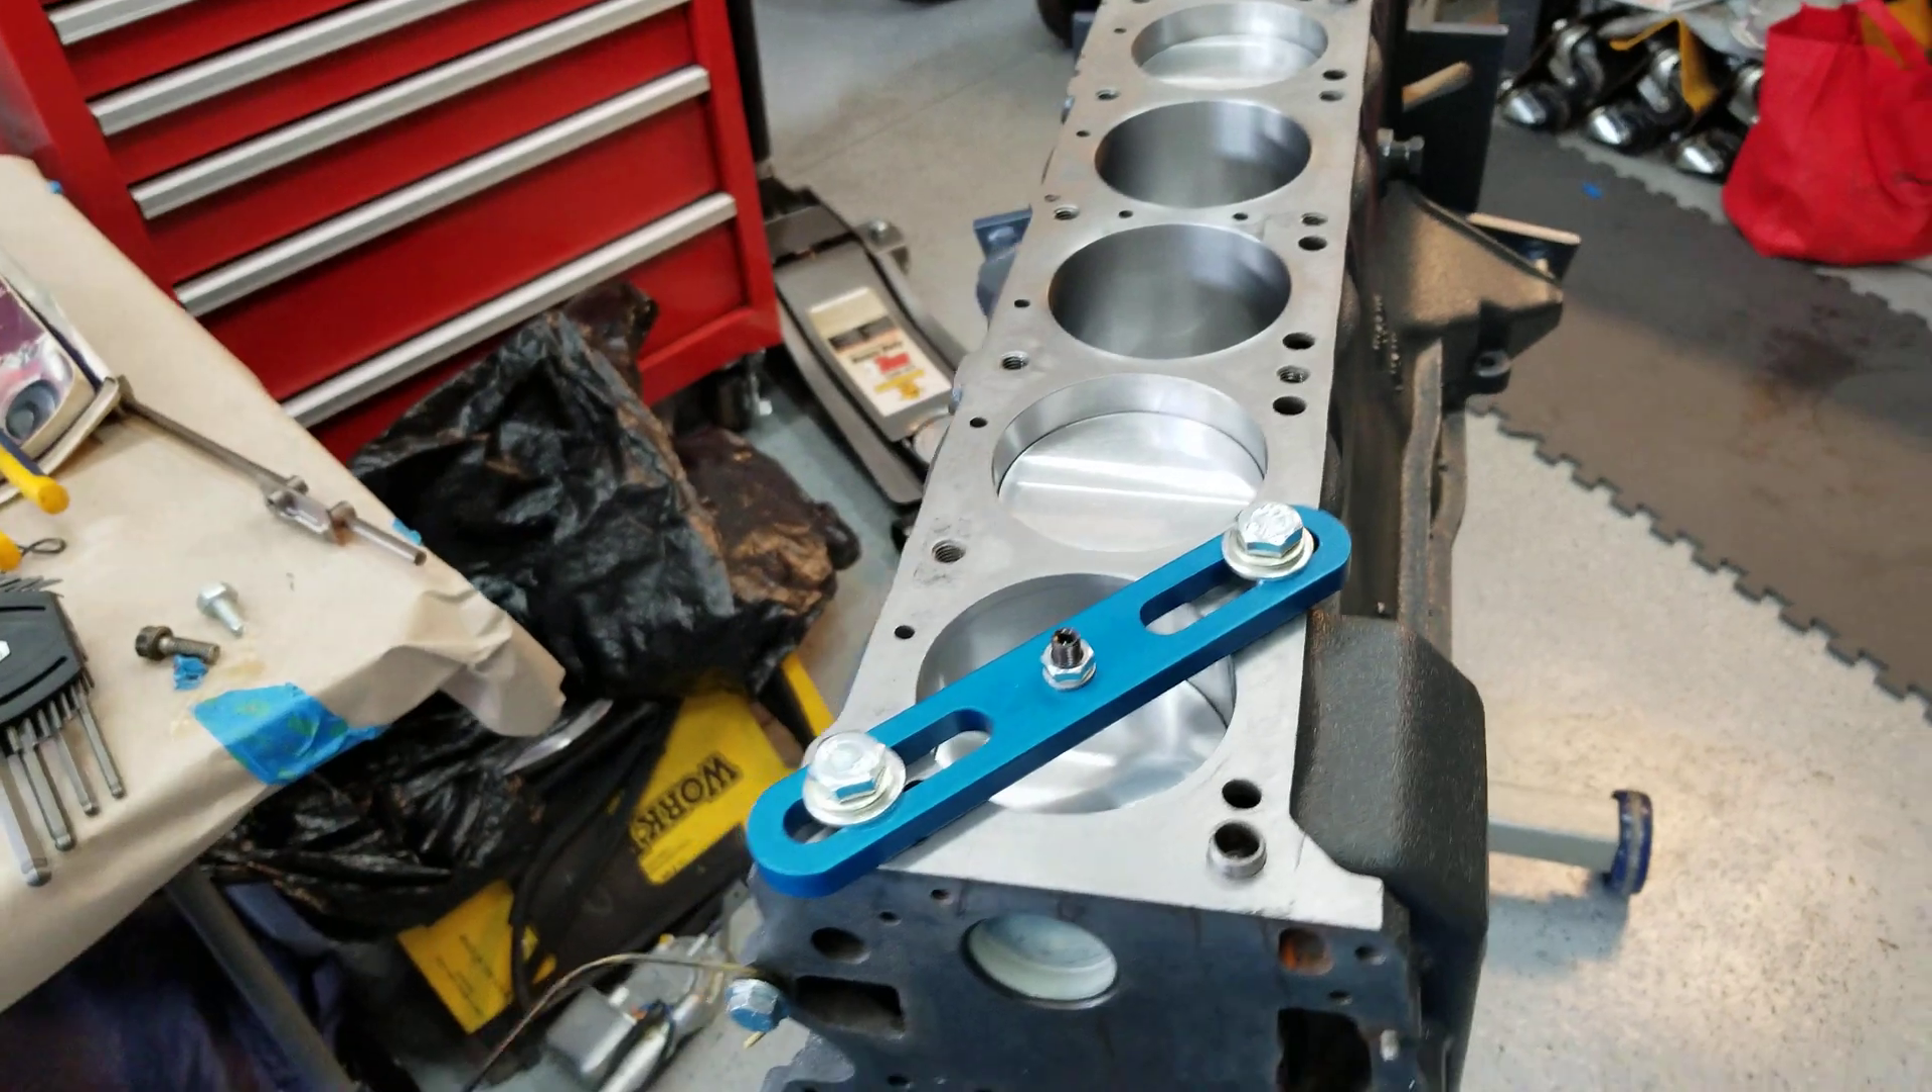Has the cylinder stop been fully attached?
Yes.